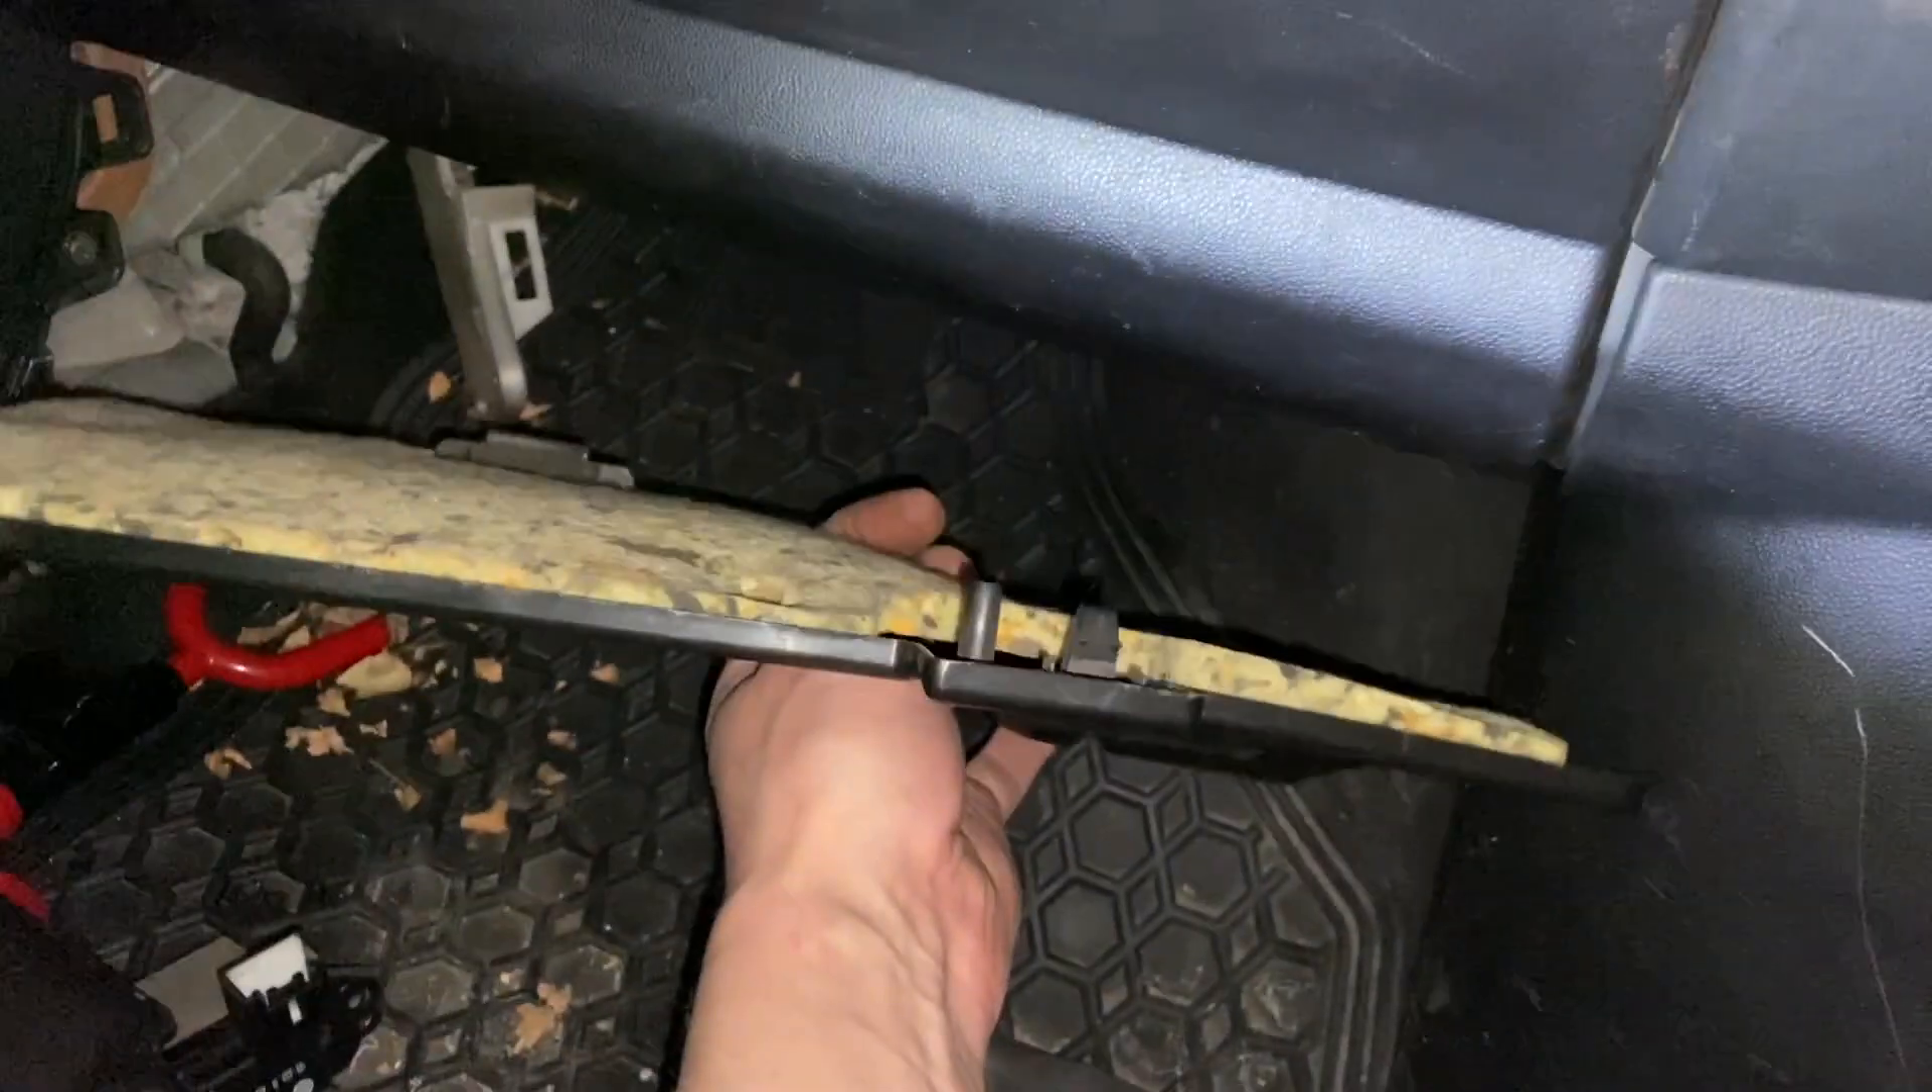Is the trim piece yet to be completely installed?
Yes.